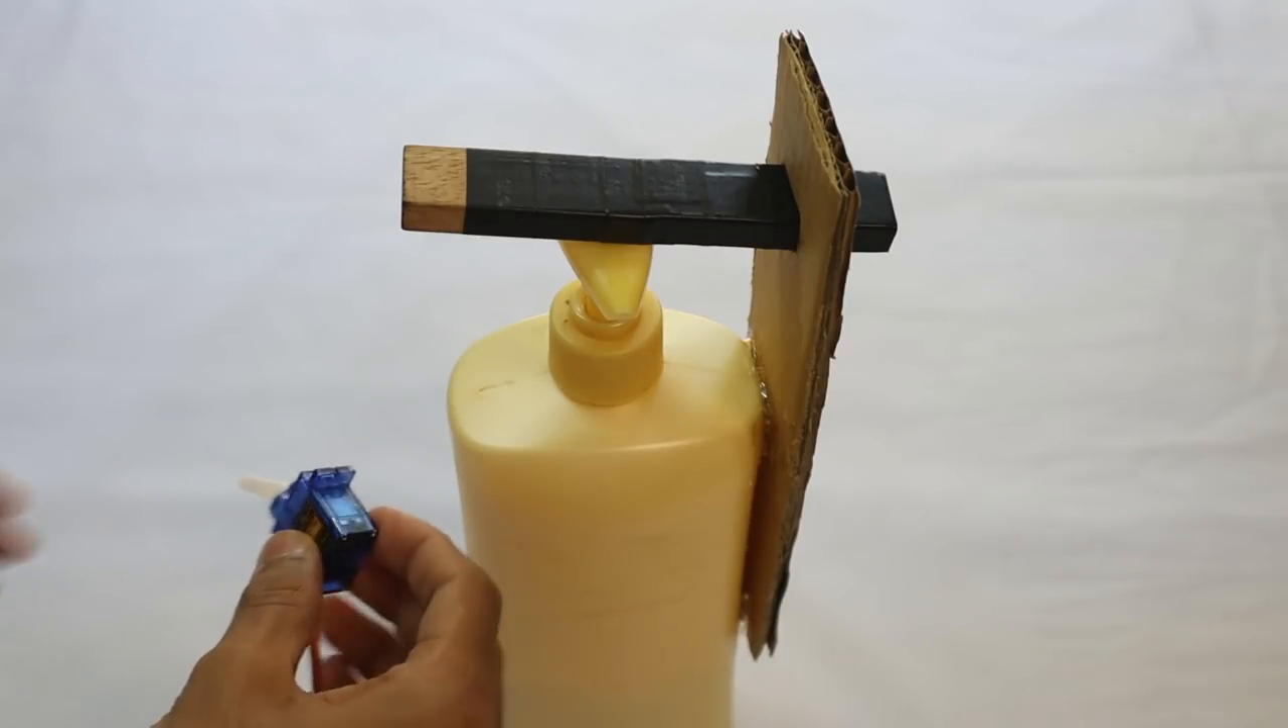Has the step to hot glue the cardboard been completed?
Yes.